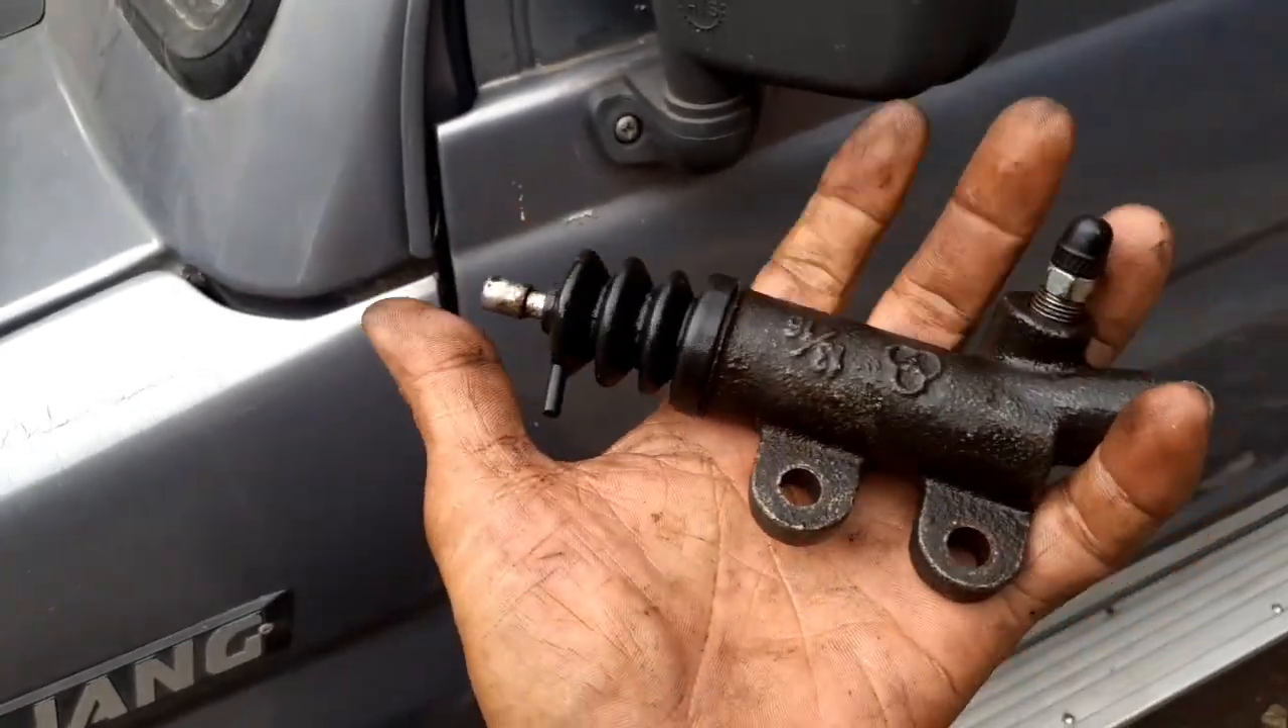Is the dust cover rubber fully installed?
Yes.